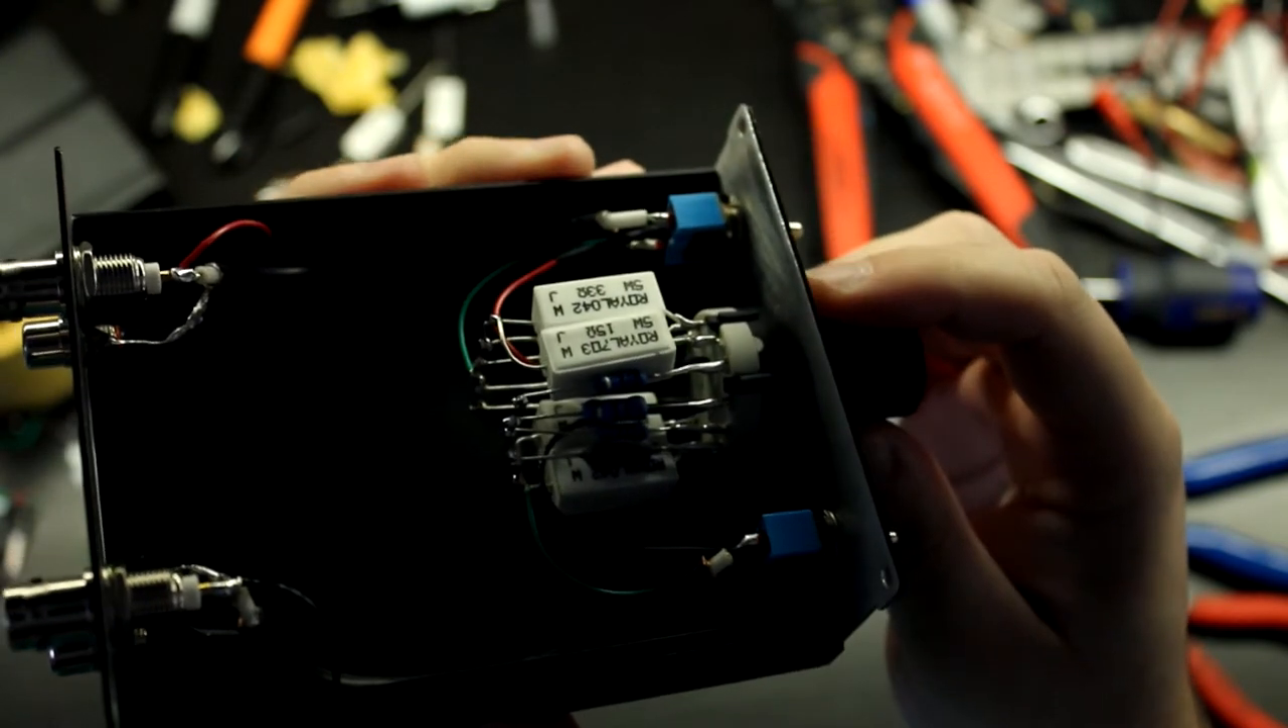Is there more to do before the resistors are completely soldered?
No.